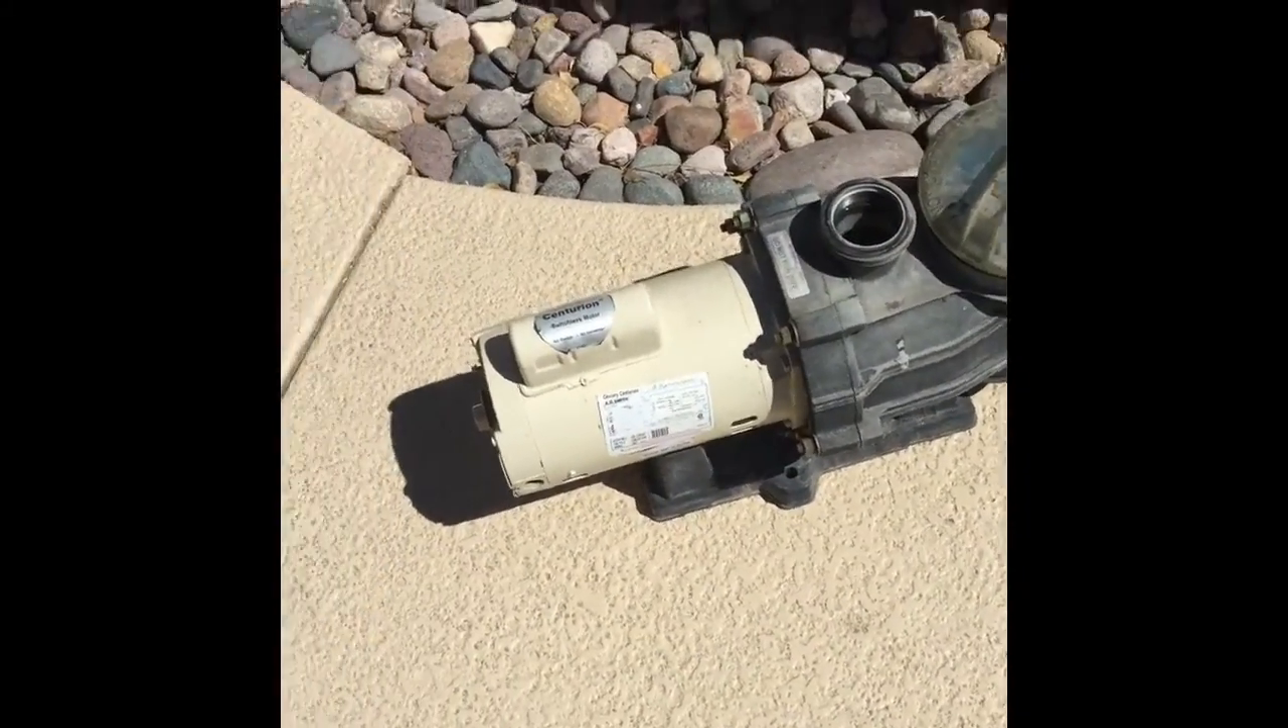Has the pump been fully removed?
Yes.